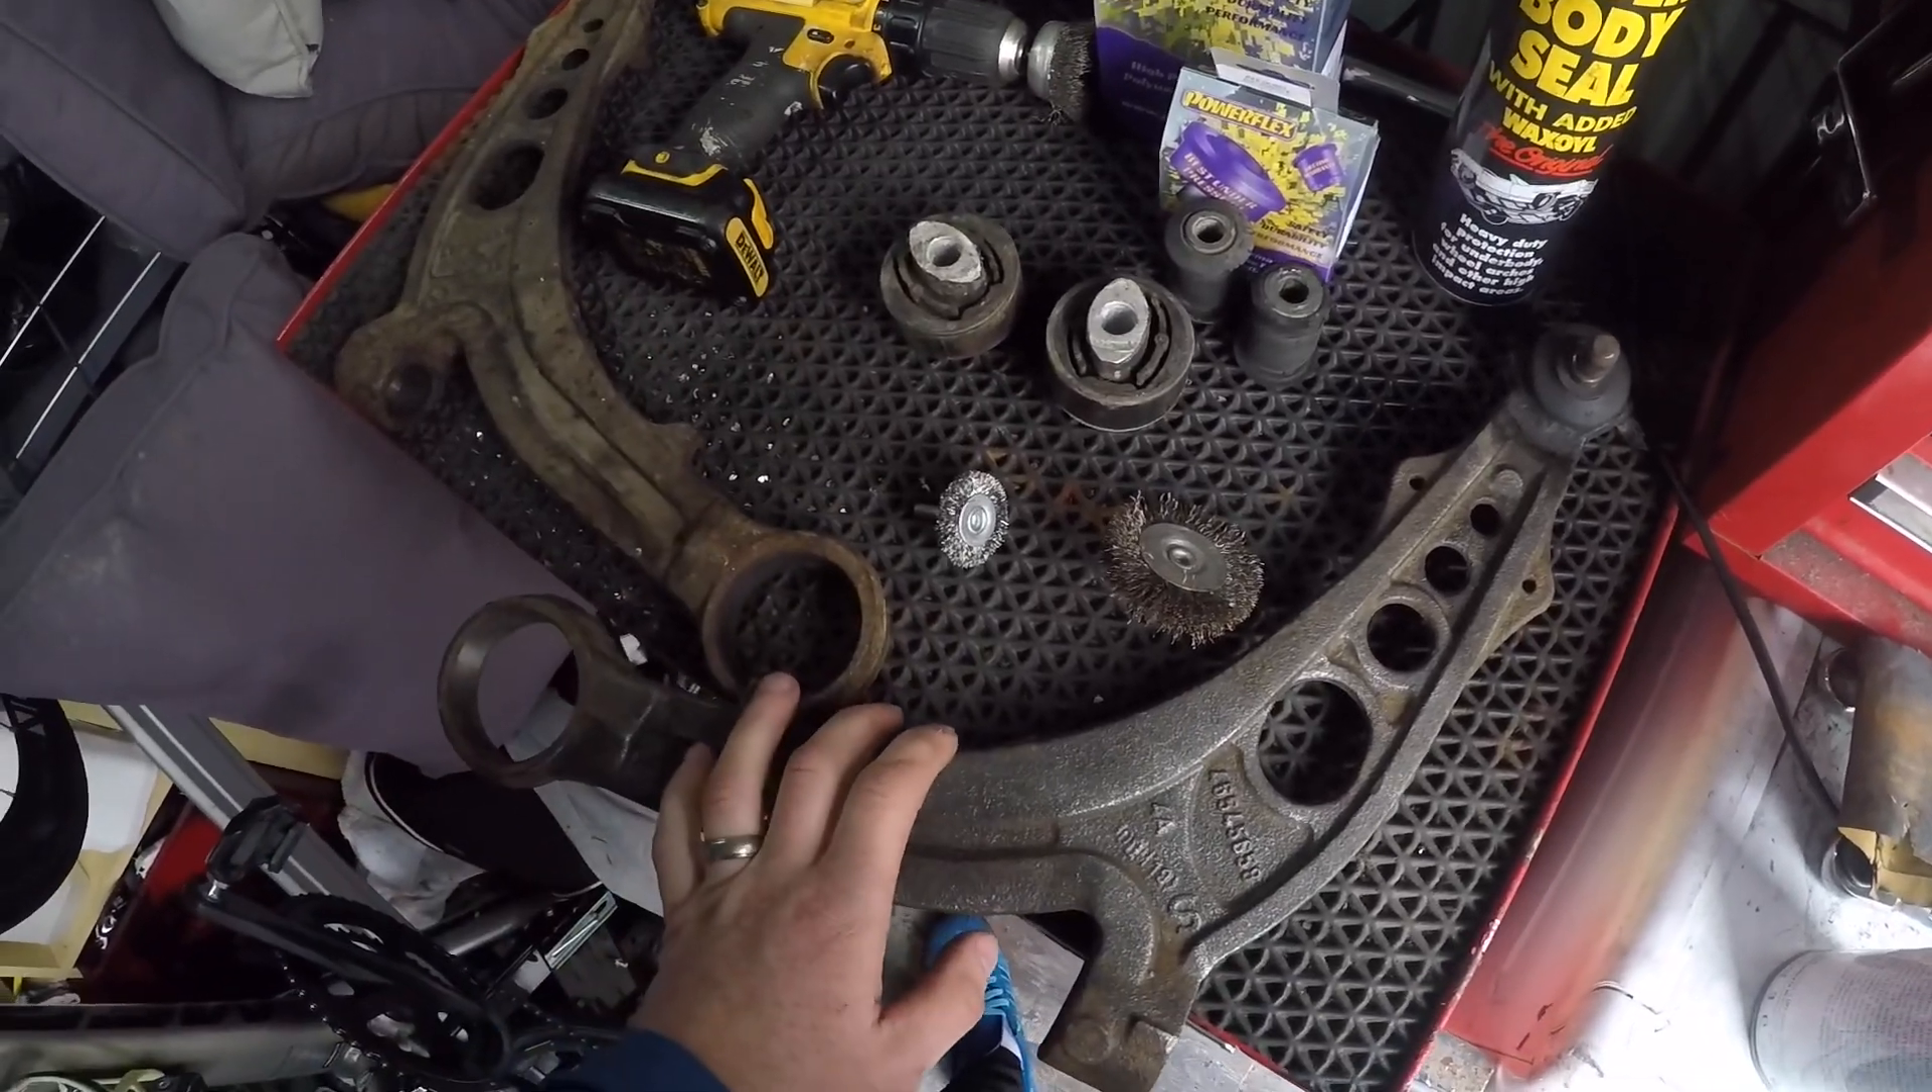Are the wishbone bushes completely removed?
Yes.